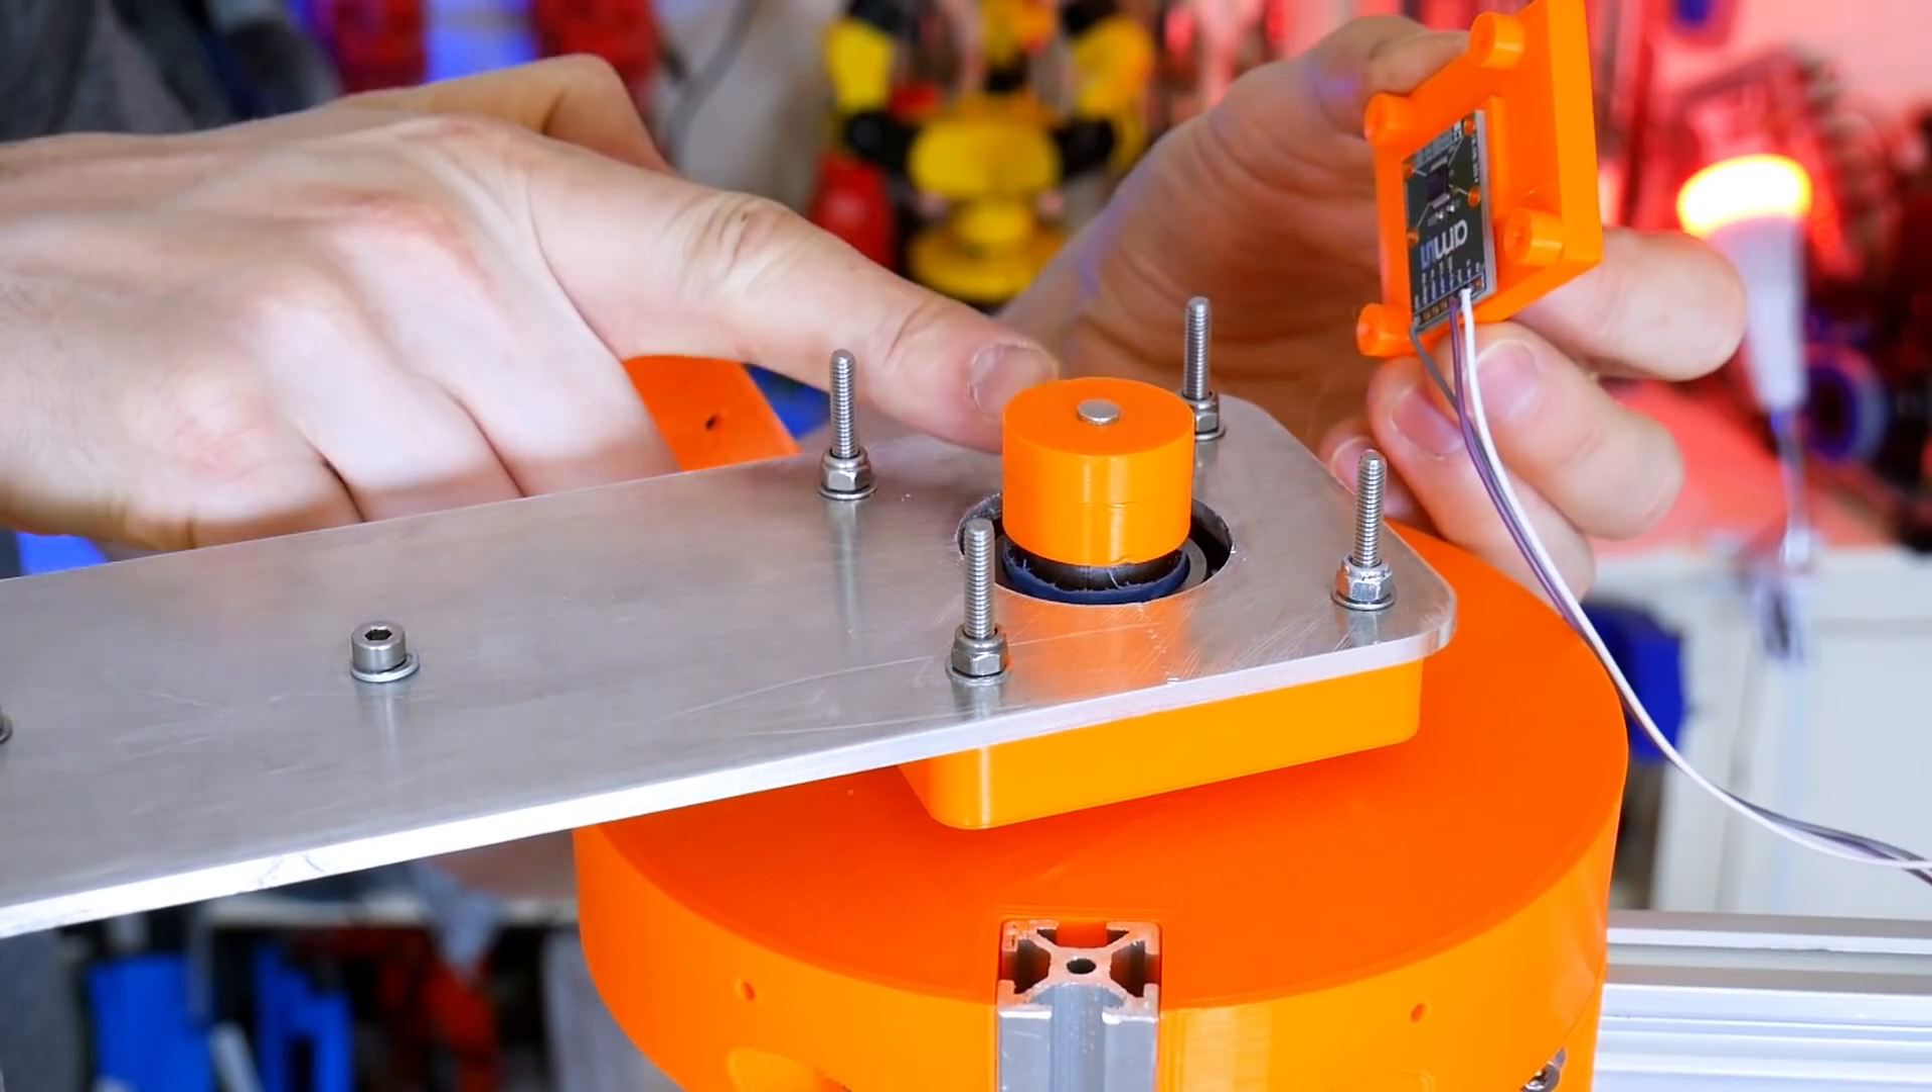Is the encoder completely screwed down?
No.